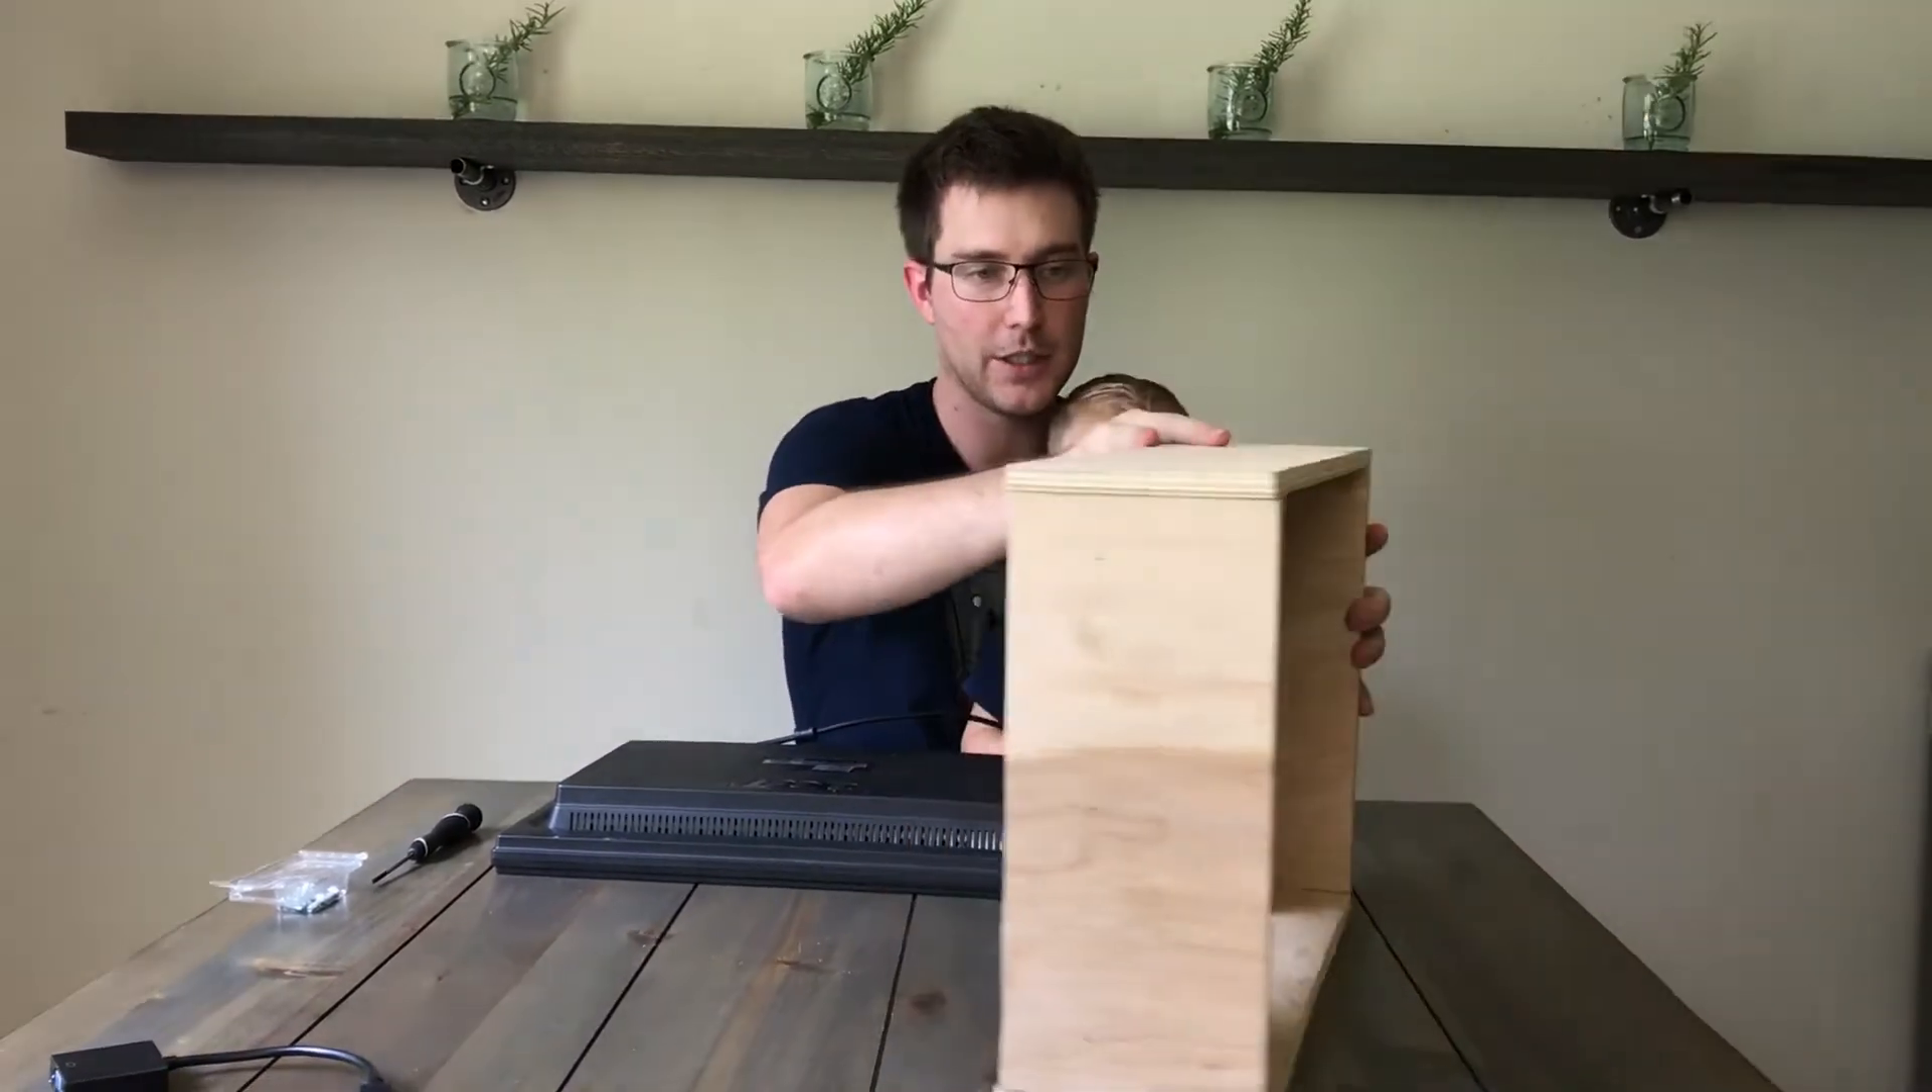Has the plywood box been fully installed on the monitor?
No.